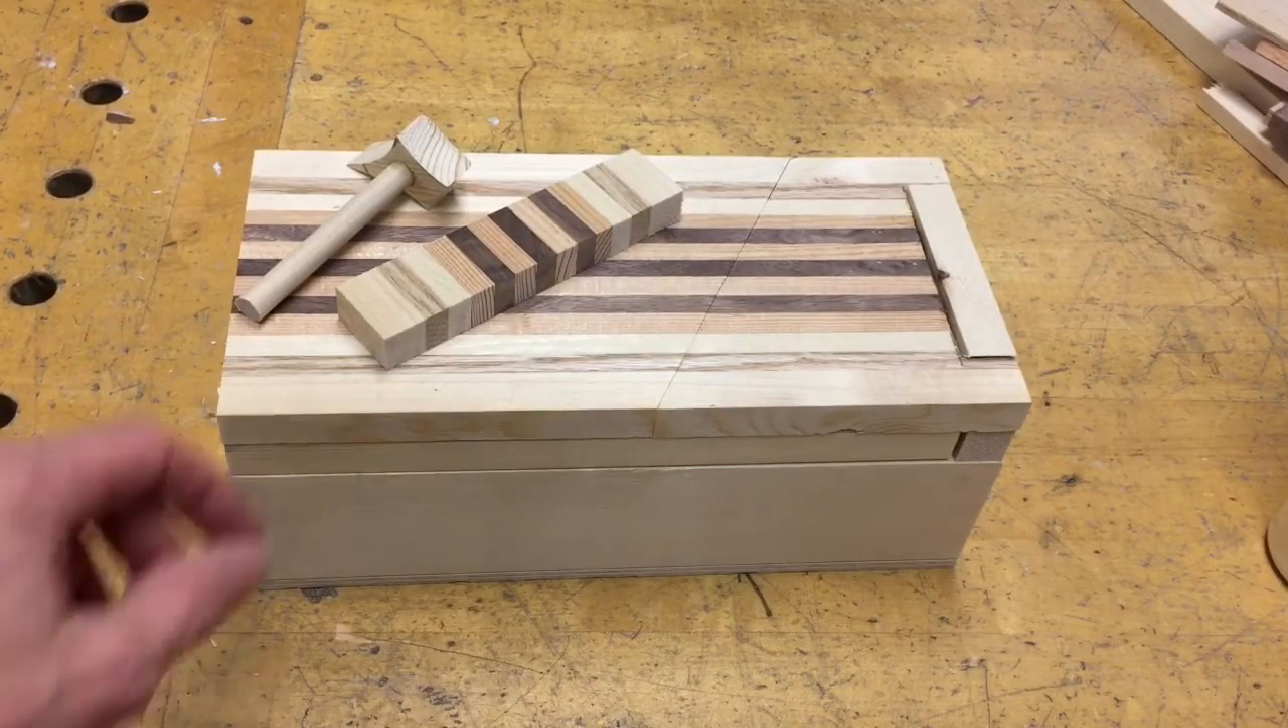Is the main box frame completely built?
Yes.